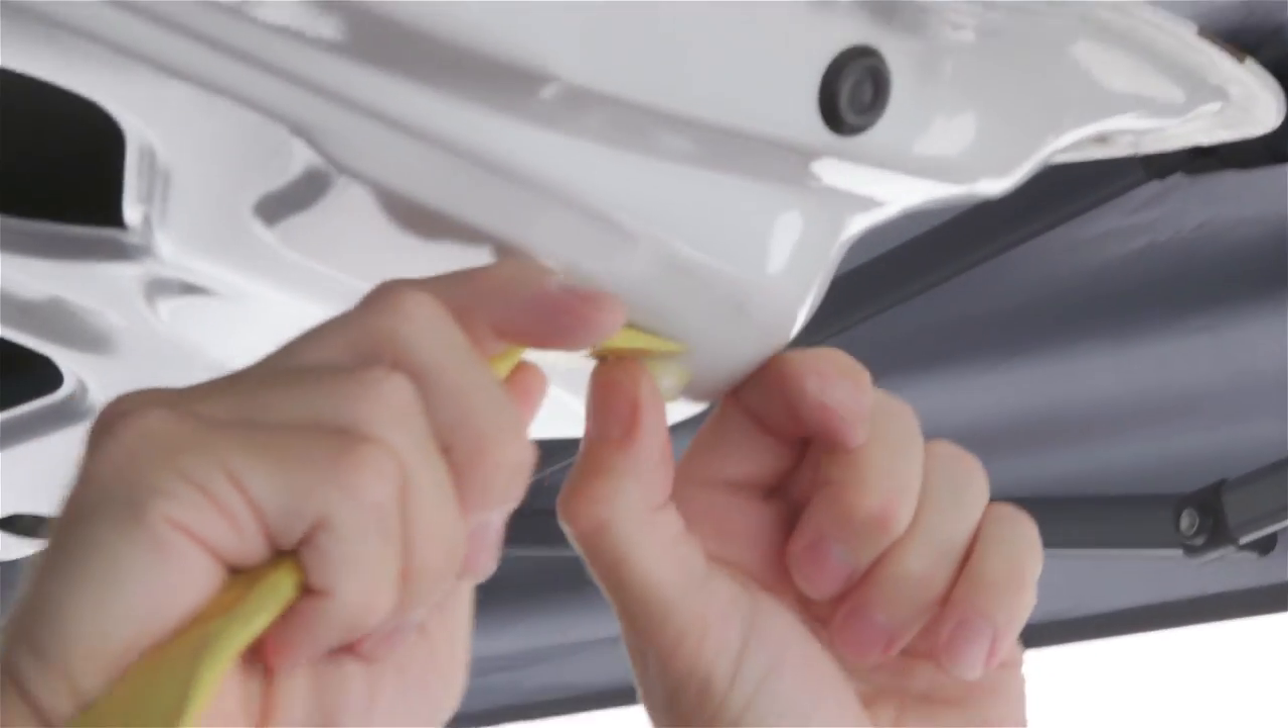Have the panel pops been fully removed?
No.